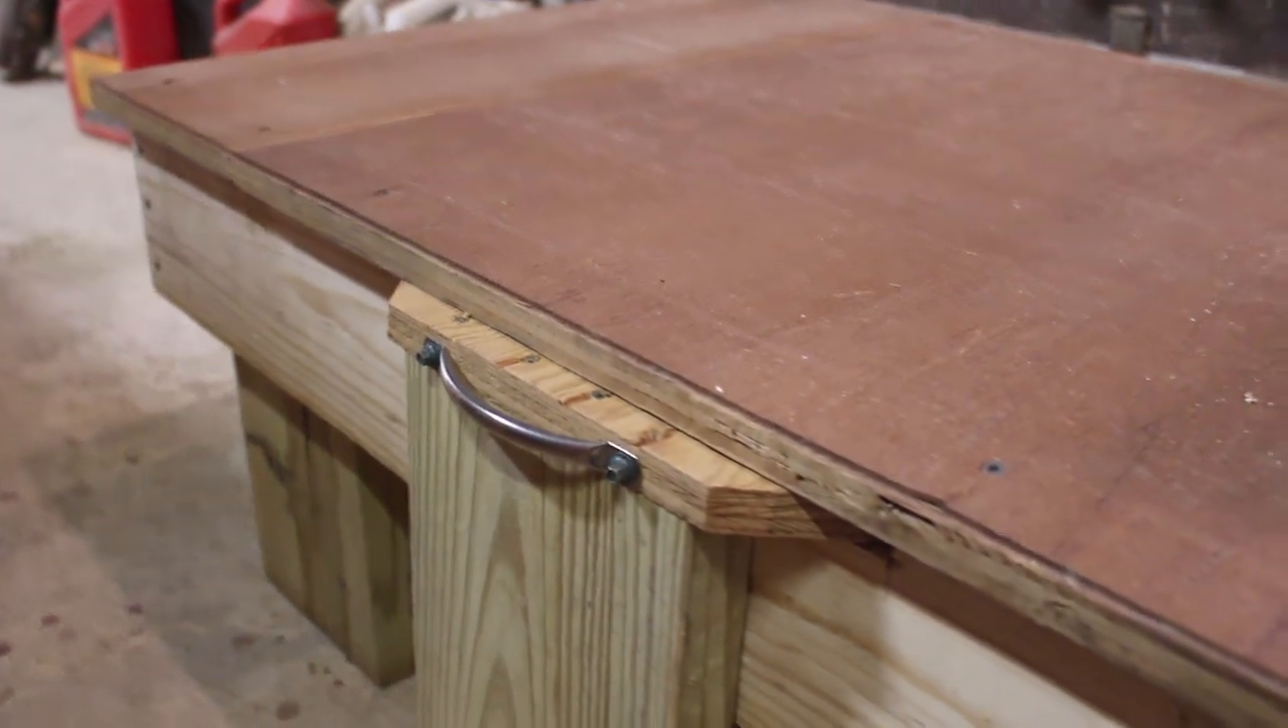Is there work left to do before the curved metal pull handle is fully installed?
No.